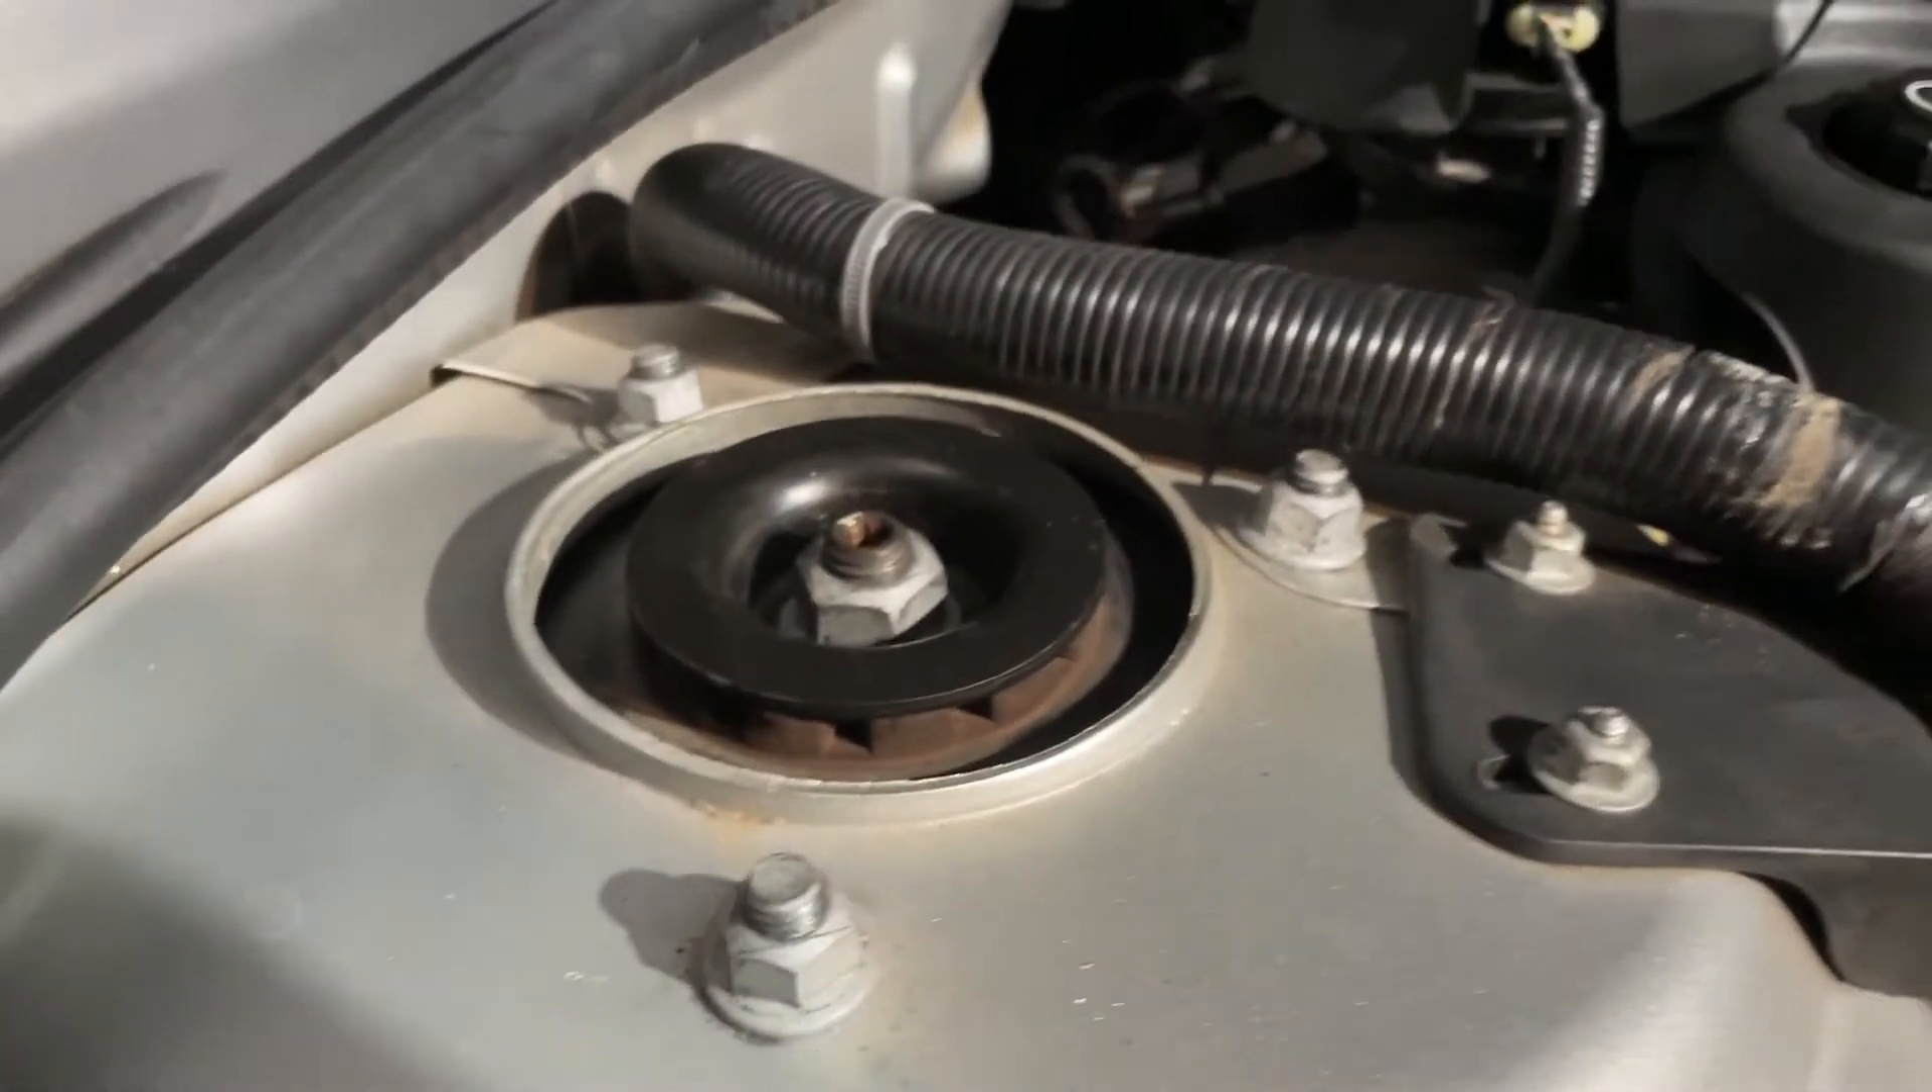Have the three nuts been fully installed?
Yes.